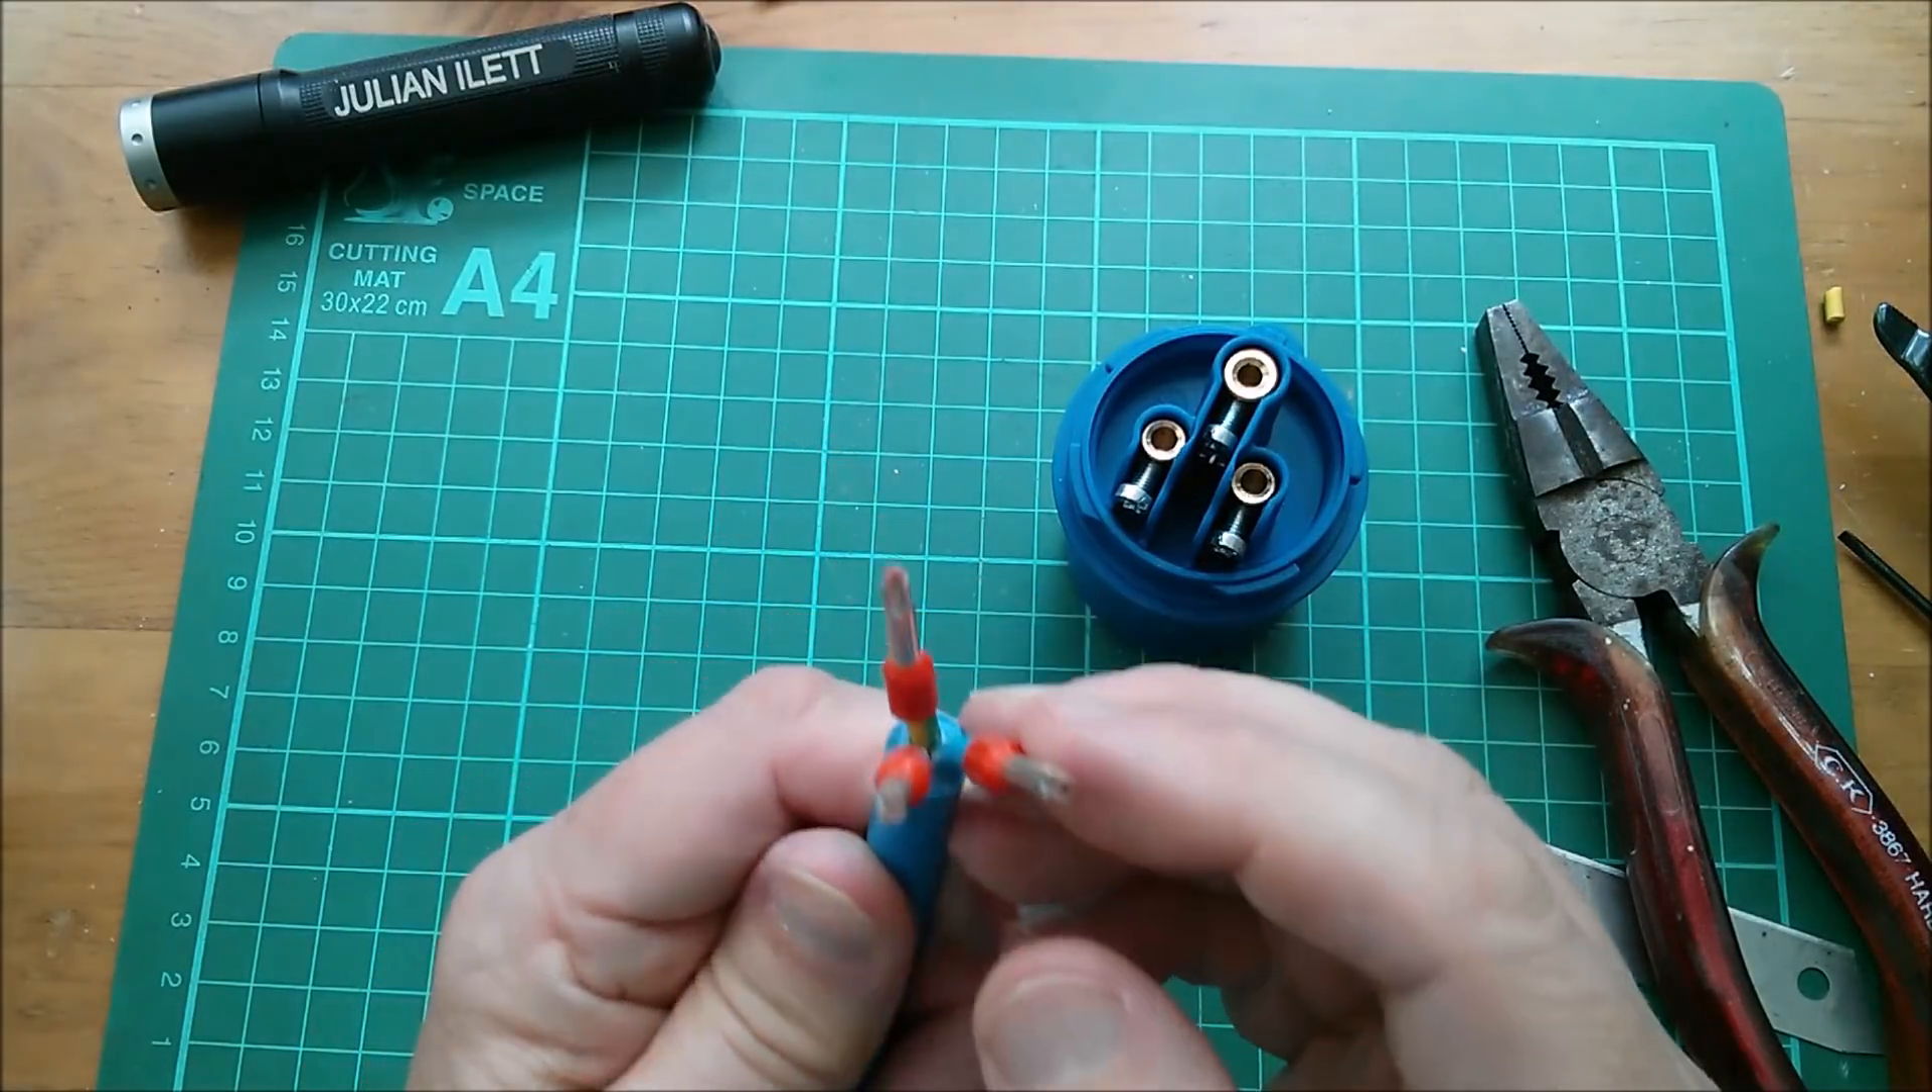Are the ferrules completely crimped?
Yes.